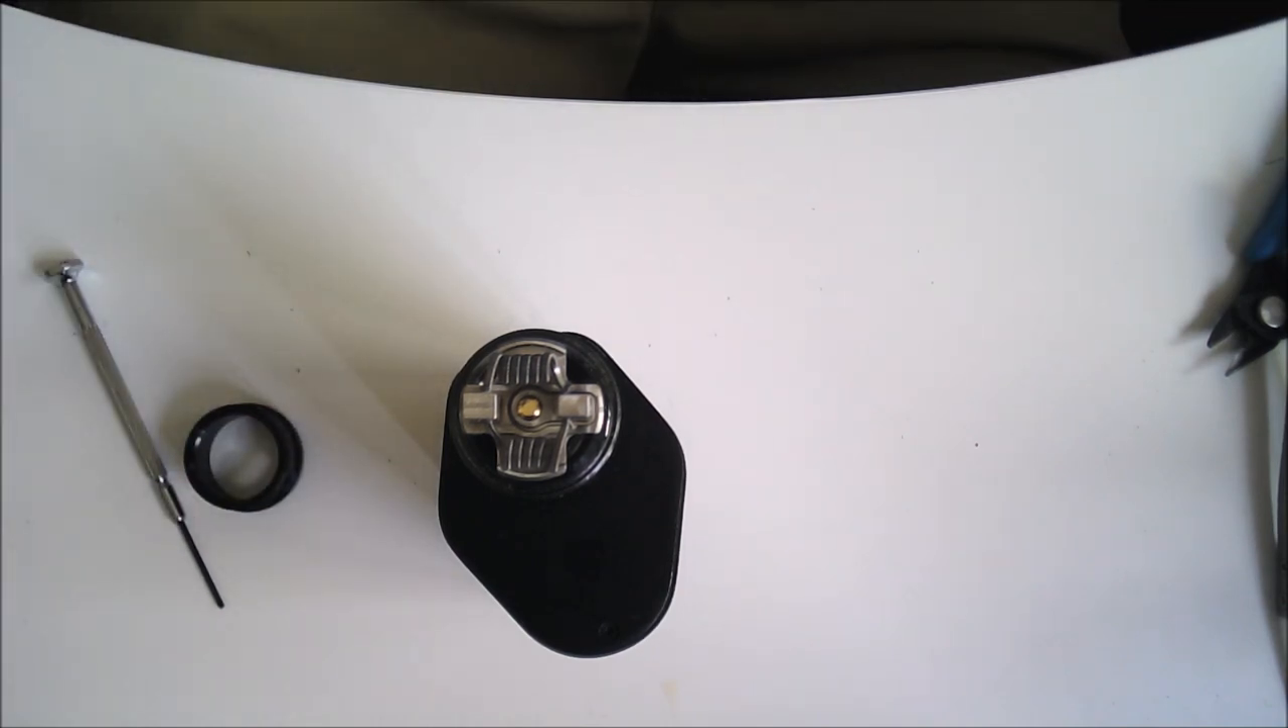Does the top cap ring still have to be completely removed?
No.